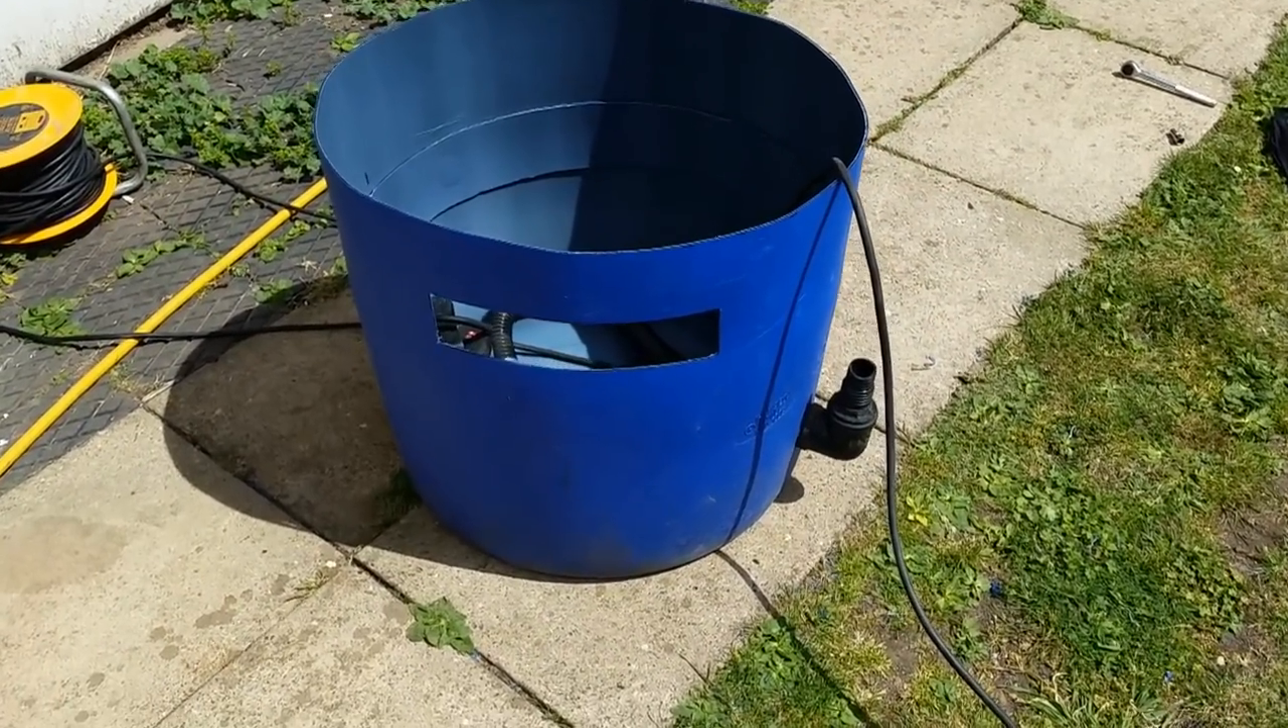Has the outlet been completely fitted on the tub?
Yes.